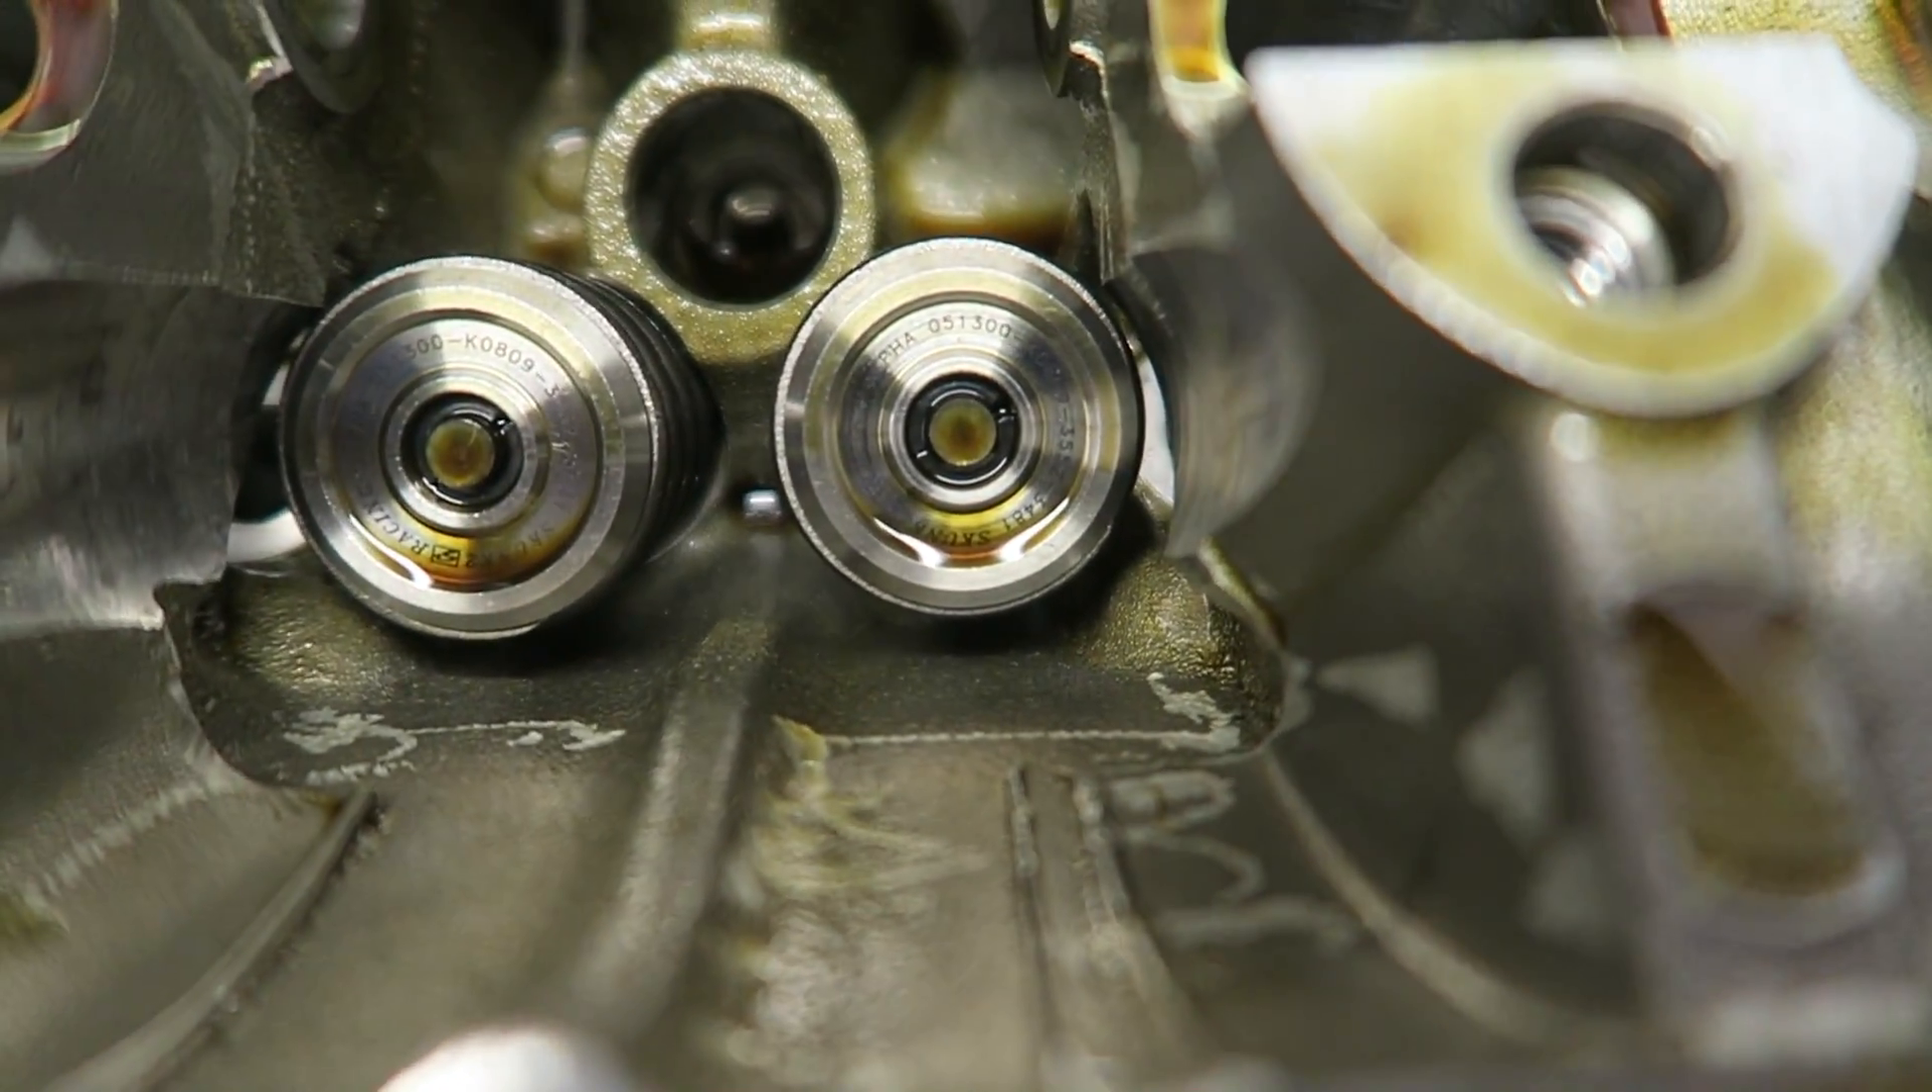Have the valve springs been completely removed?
No.